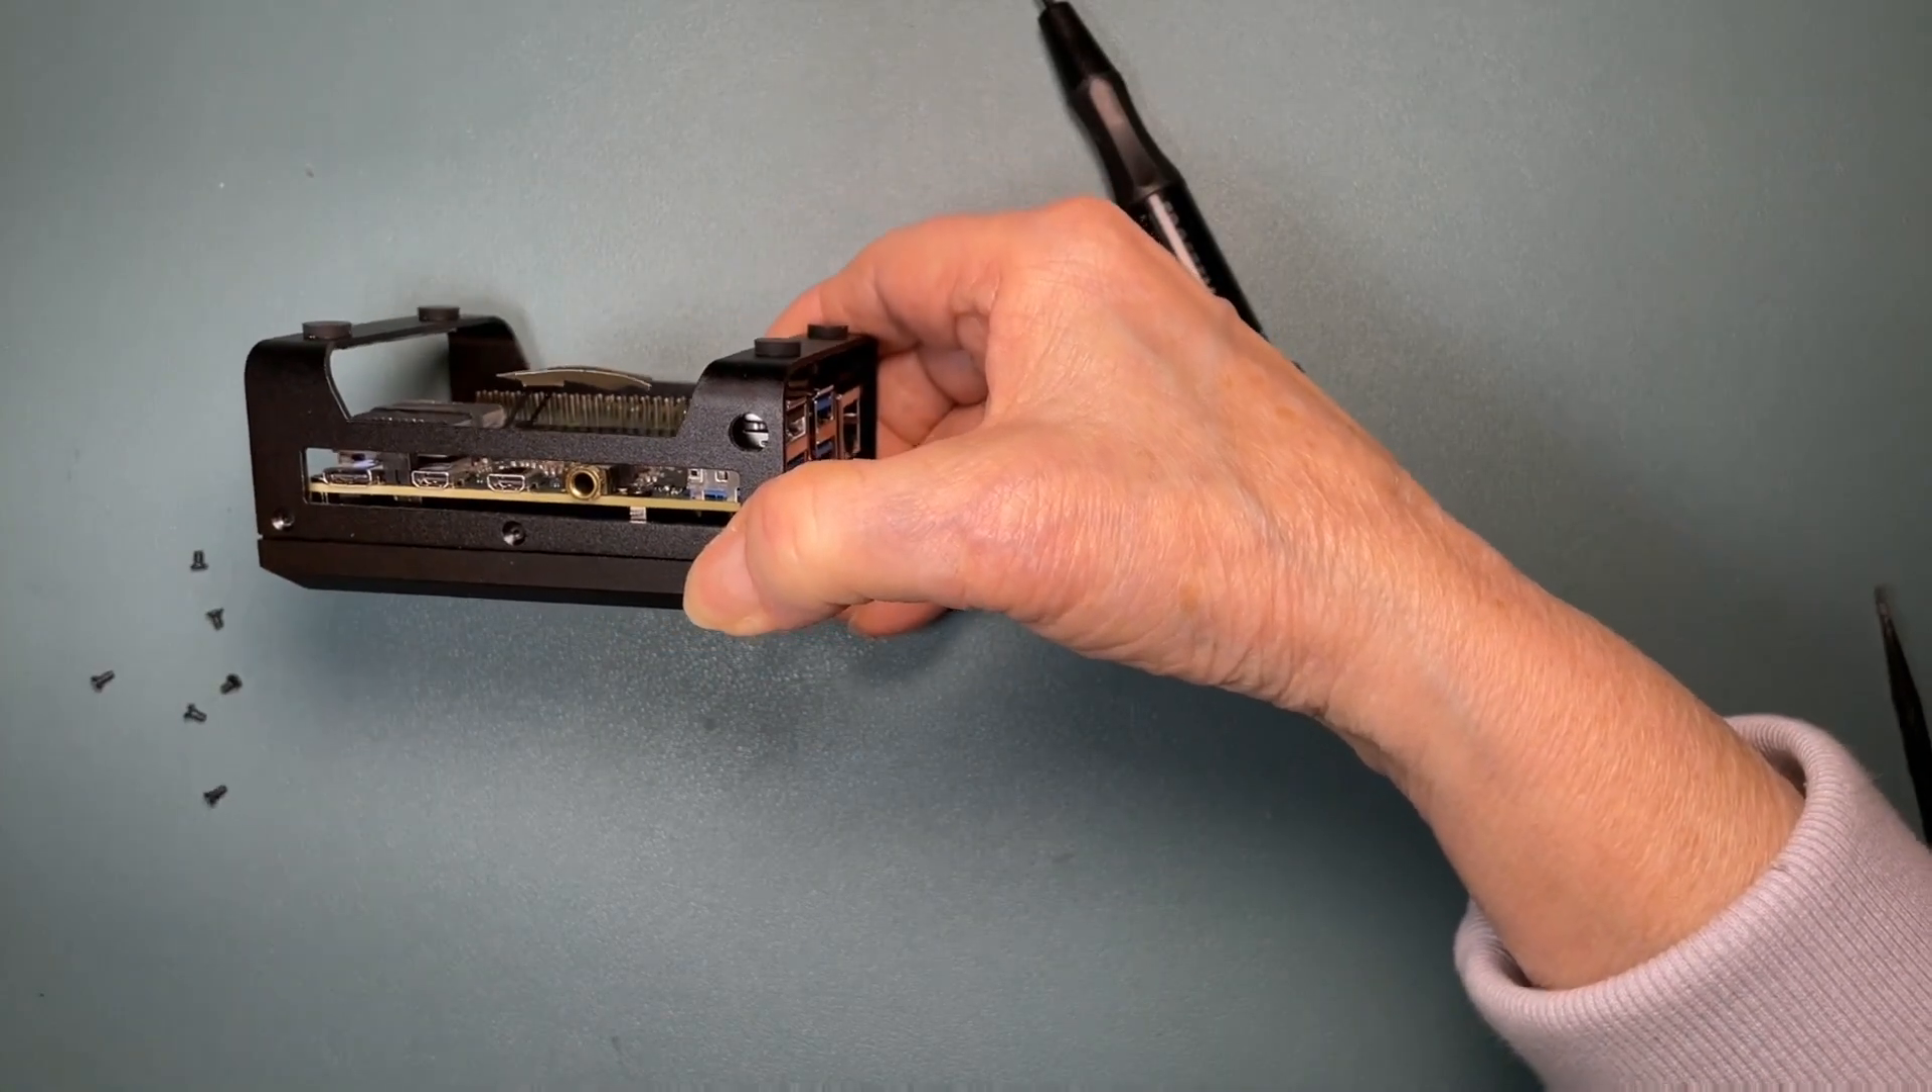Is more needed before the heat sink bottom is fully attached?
Yes.